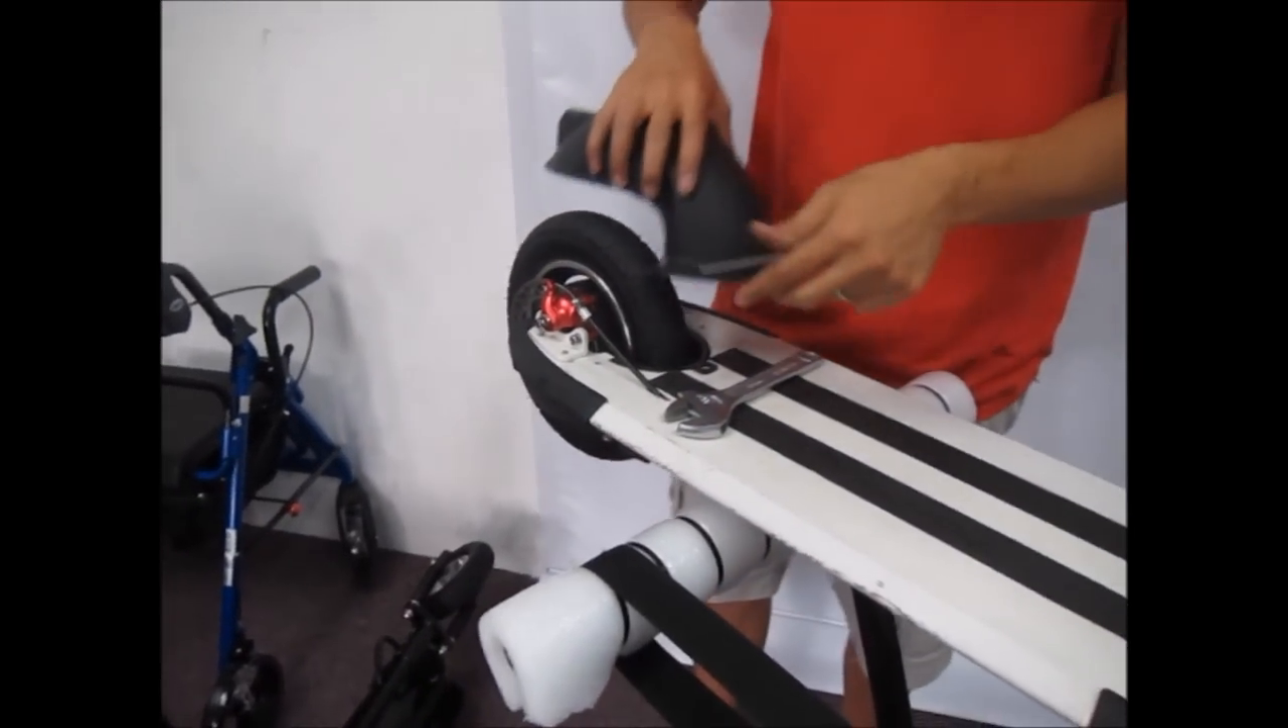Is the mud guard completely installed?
No.